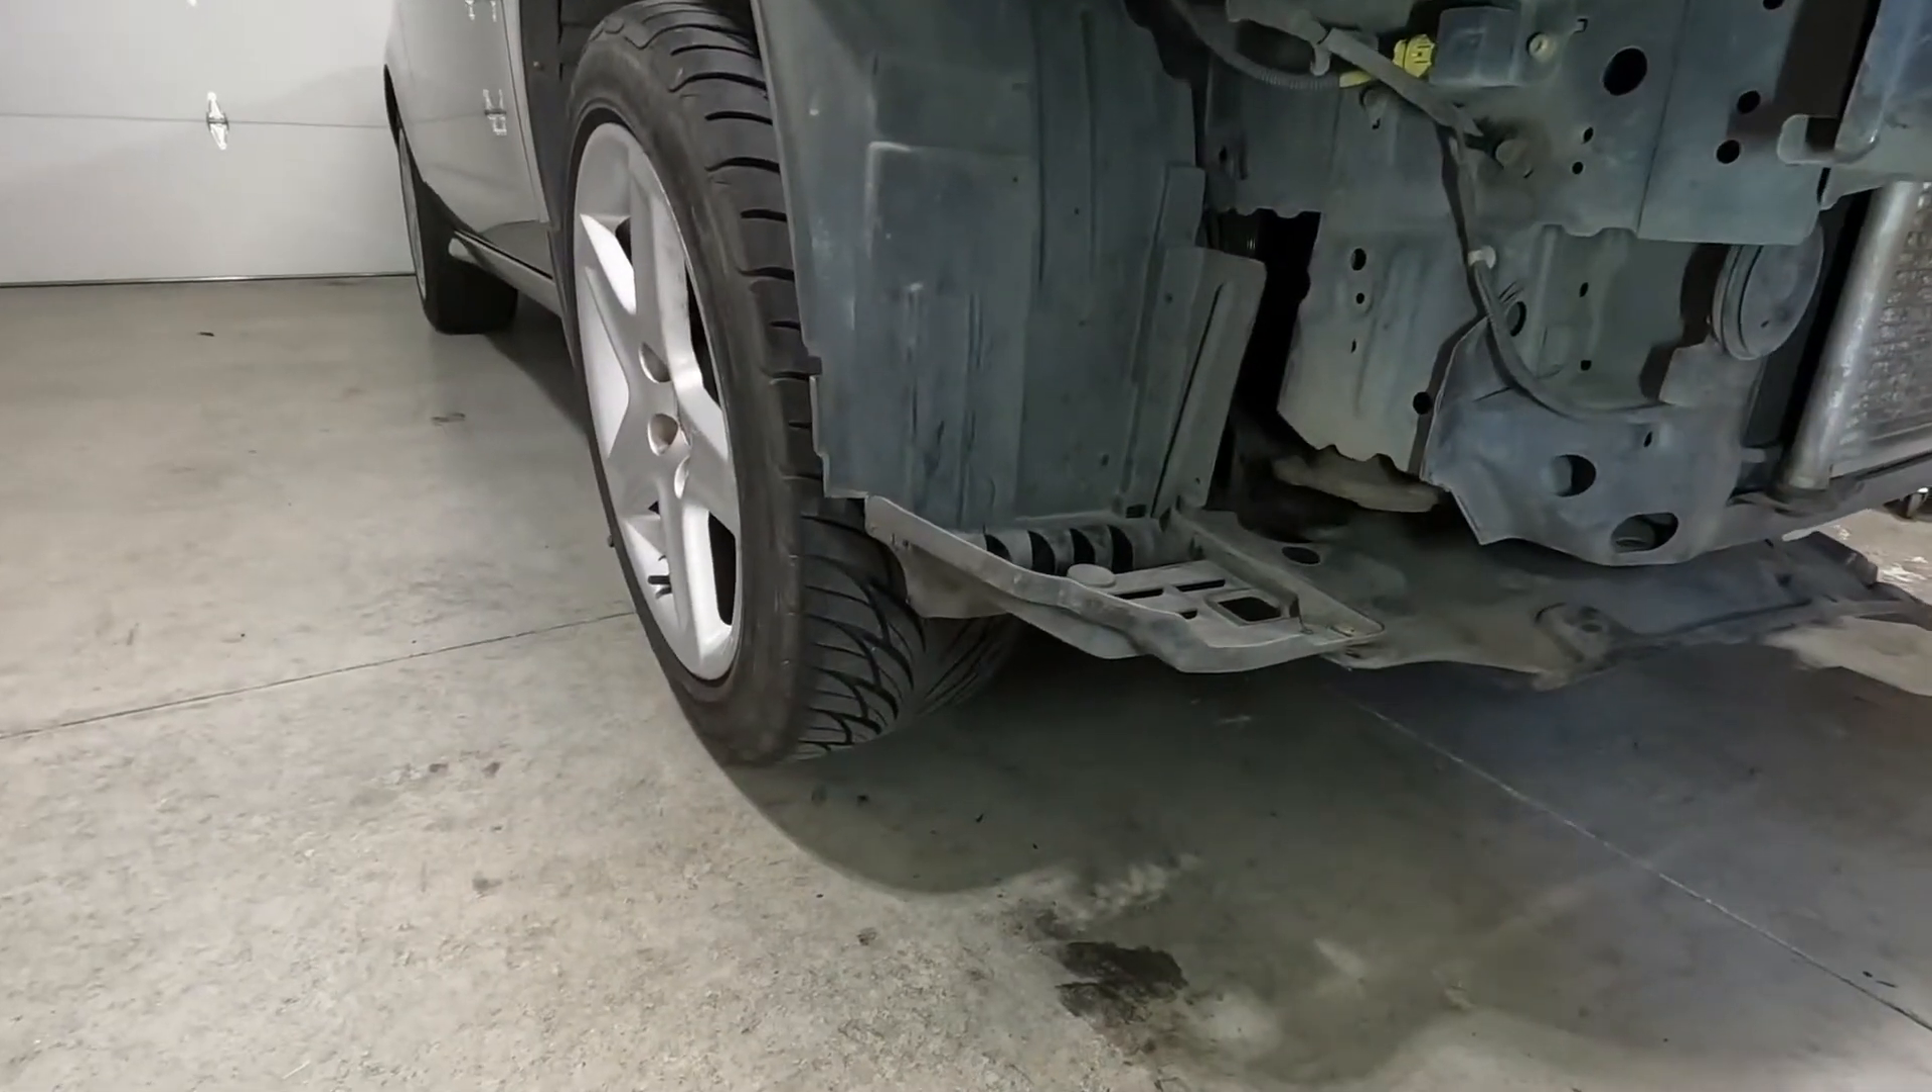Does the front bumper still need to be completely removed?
No.